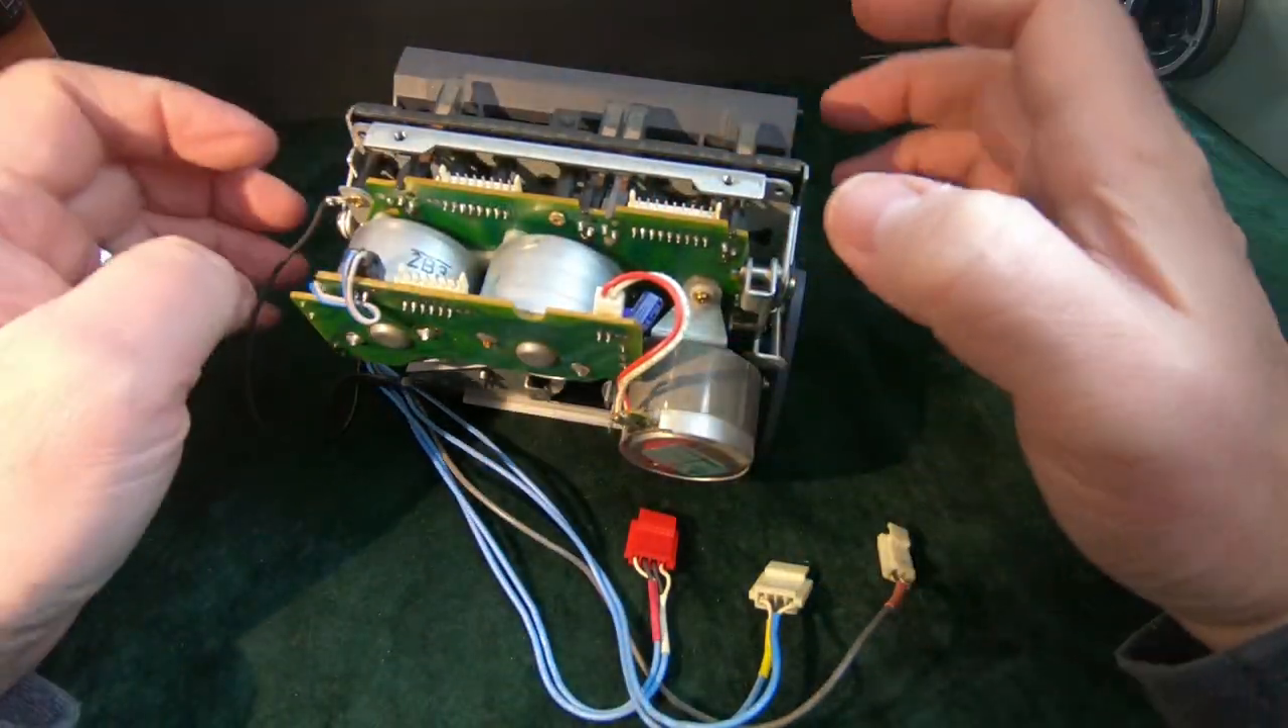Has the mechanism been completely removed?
Yes.